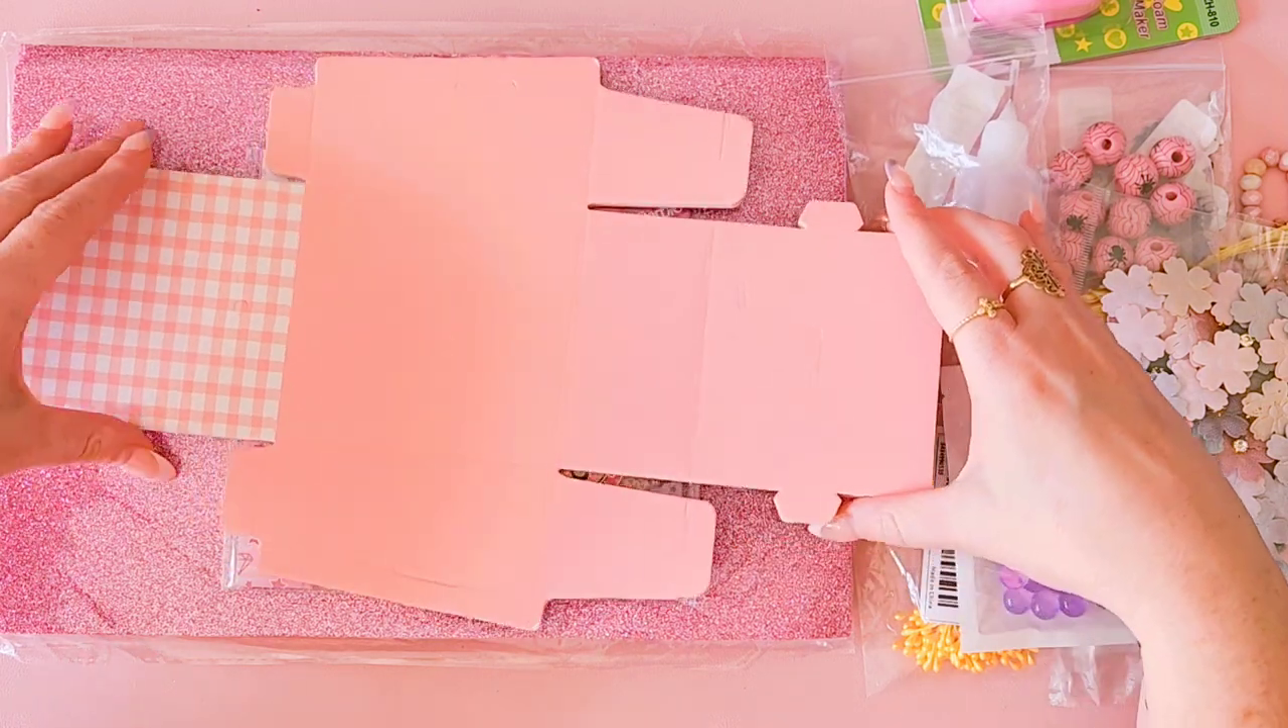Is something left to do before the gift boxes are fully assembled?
Yes.